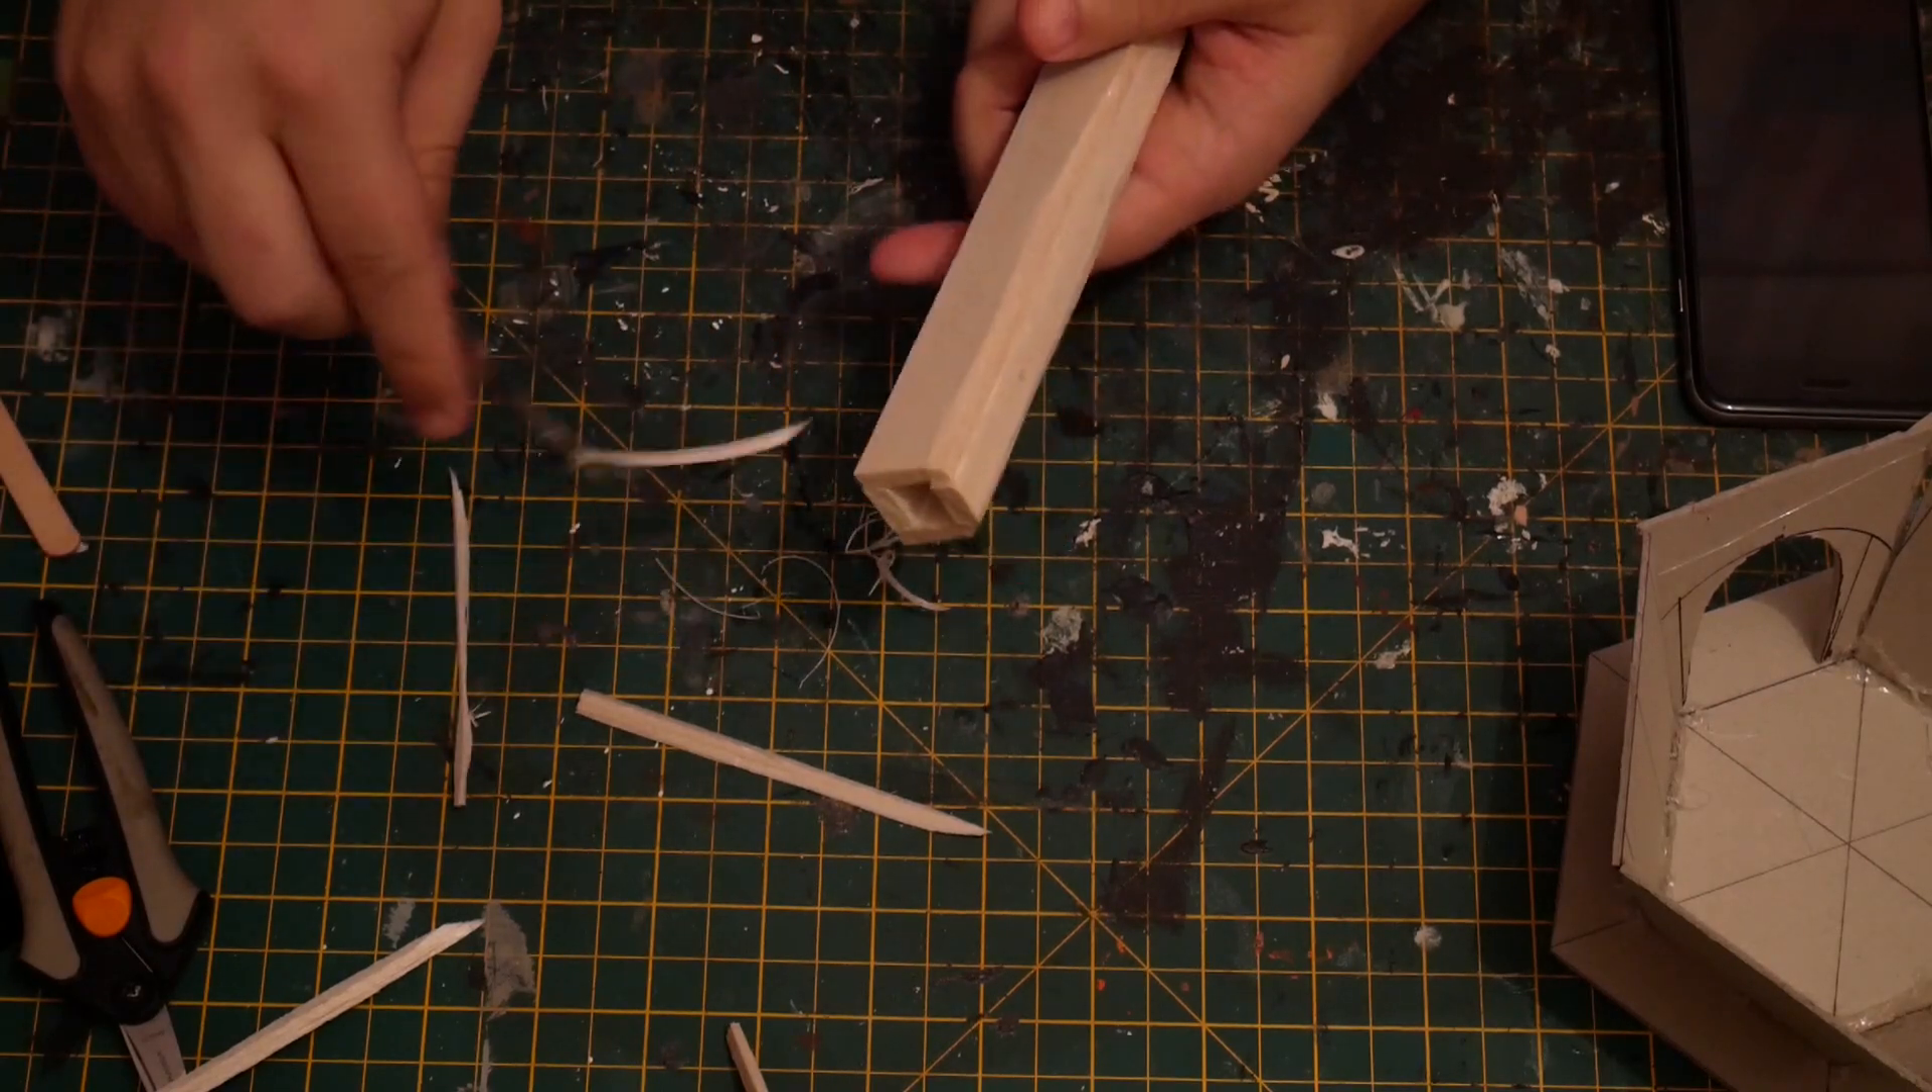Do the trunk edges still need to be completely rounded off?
Yes.